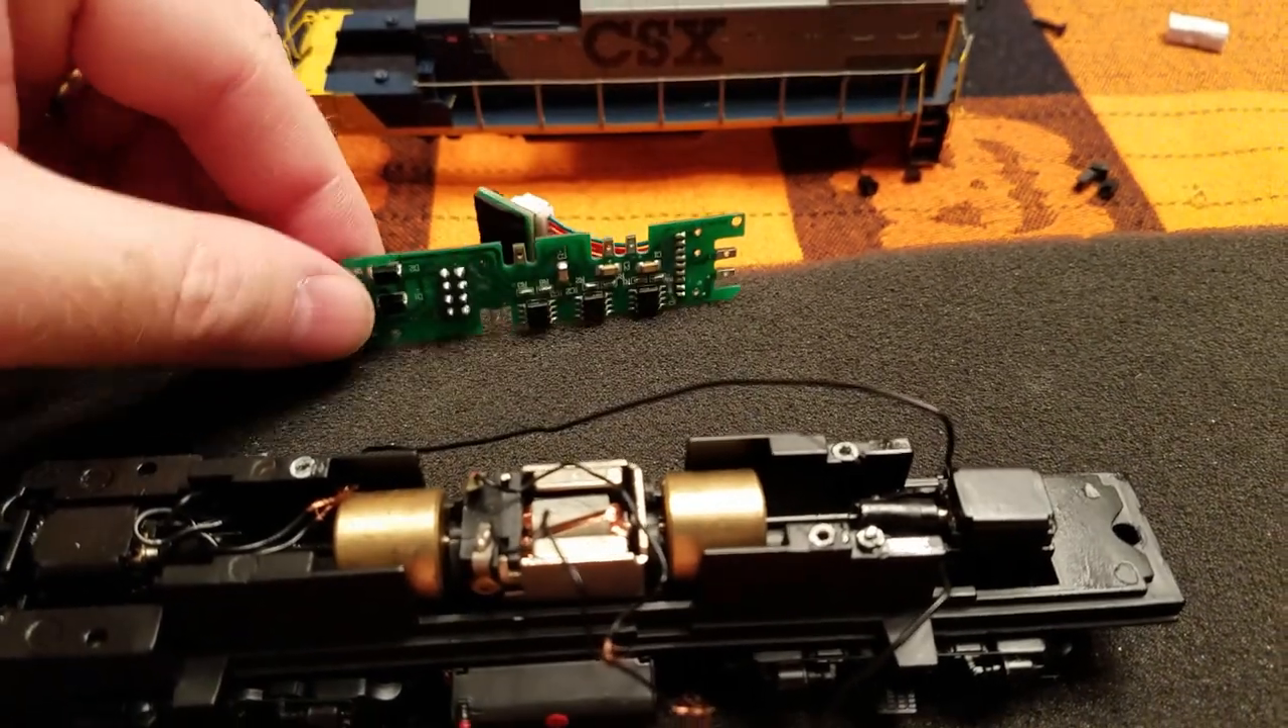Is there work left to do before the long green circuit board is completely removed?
No.